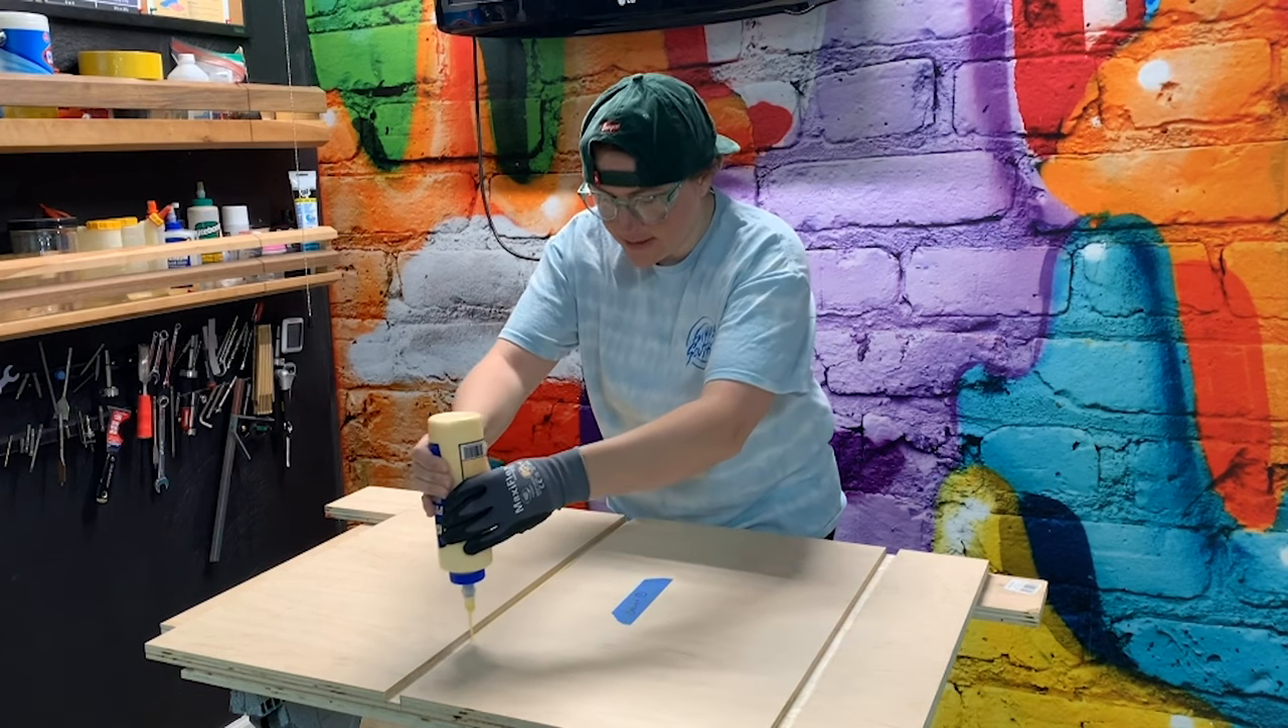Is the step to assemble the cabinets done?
No.